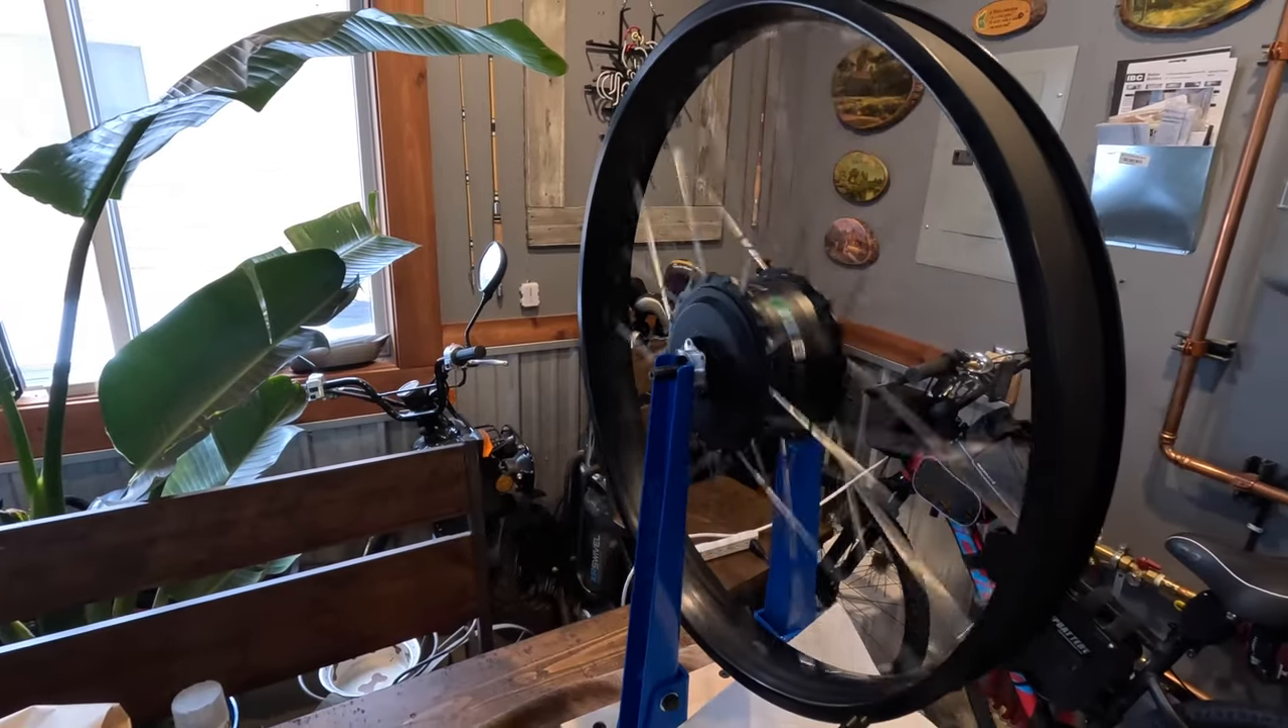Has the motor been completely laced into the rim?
Yes.